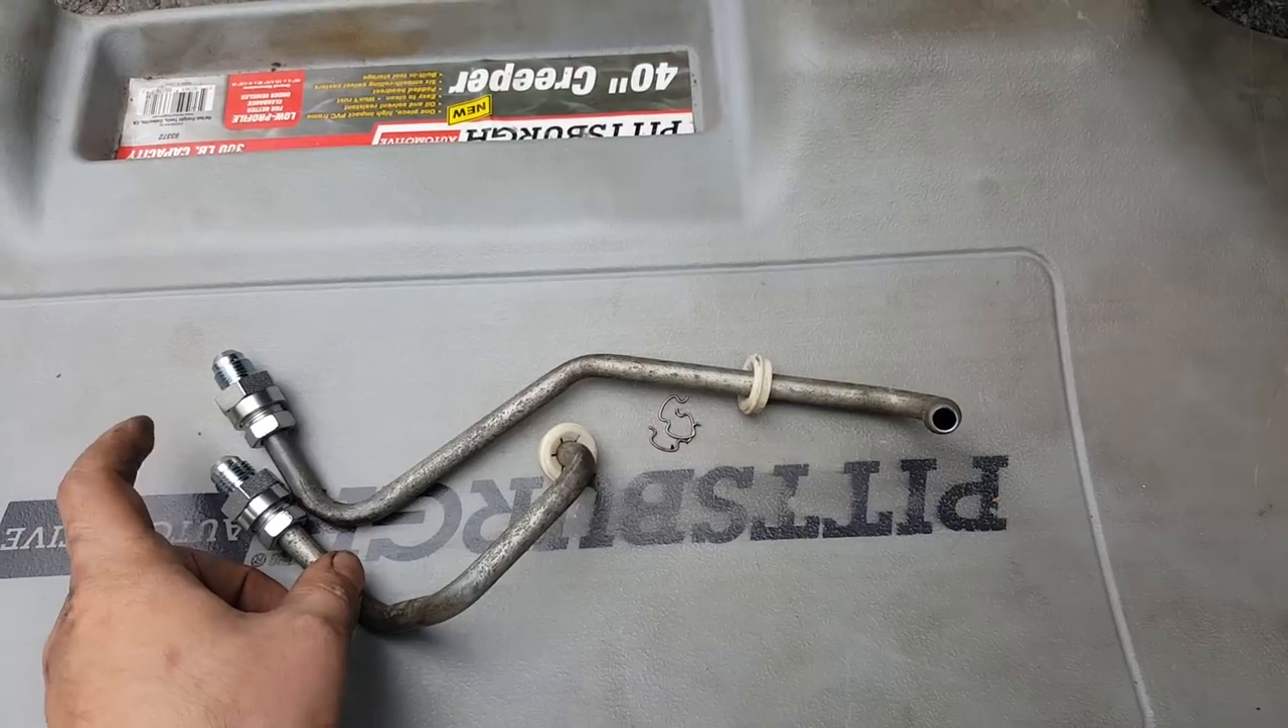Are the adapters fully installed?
Yes.